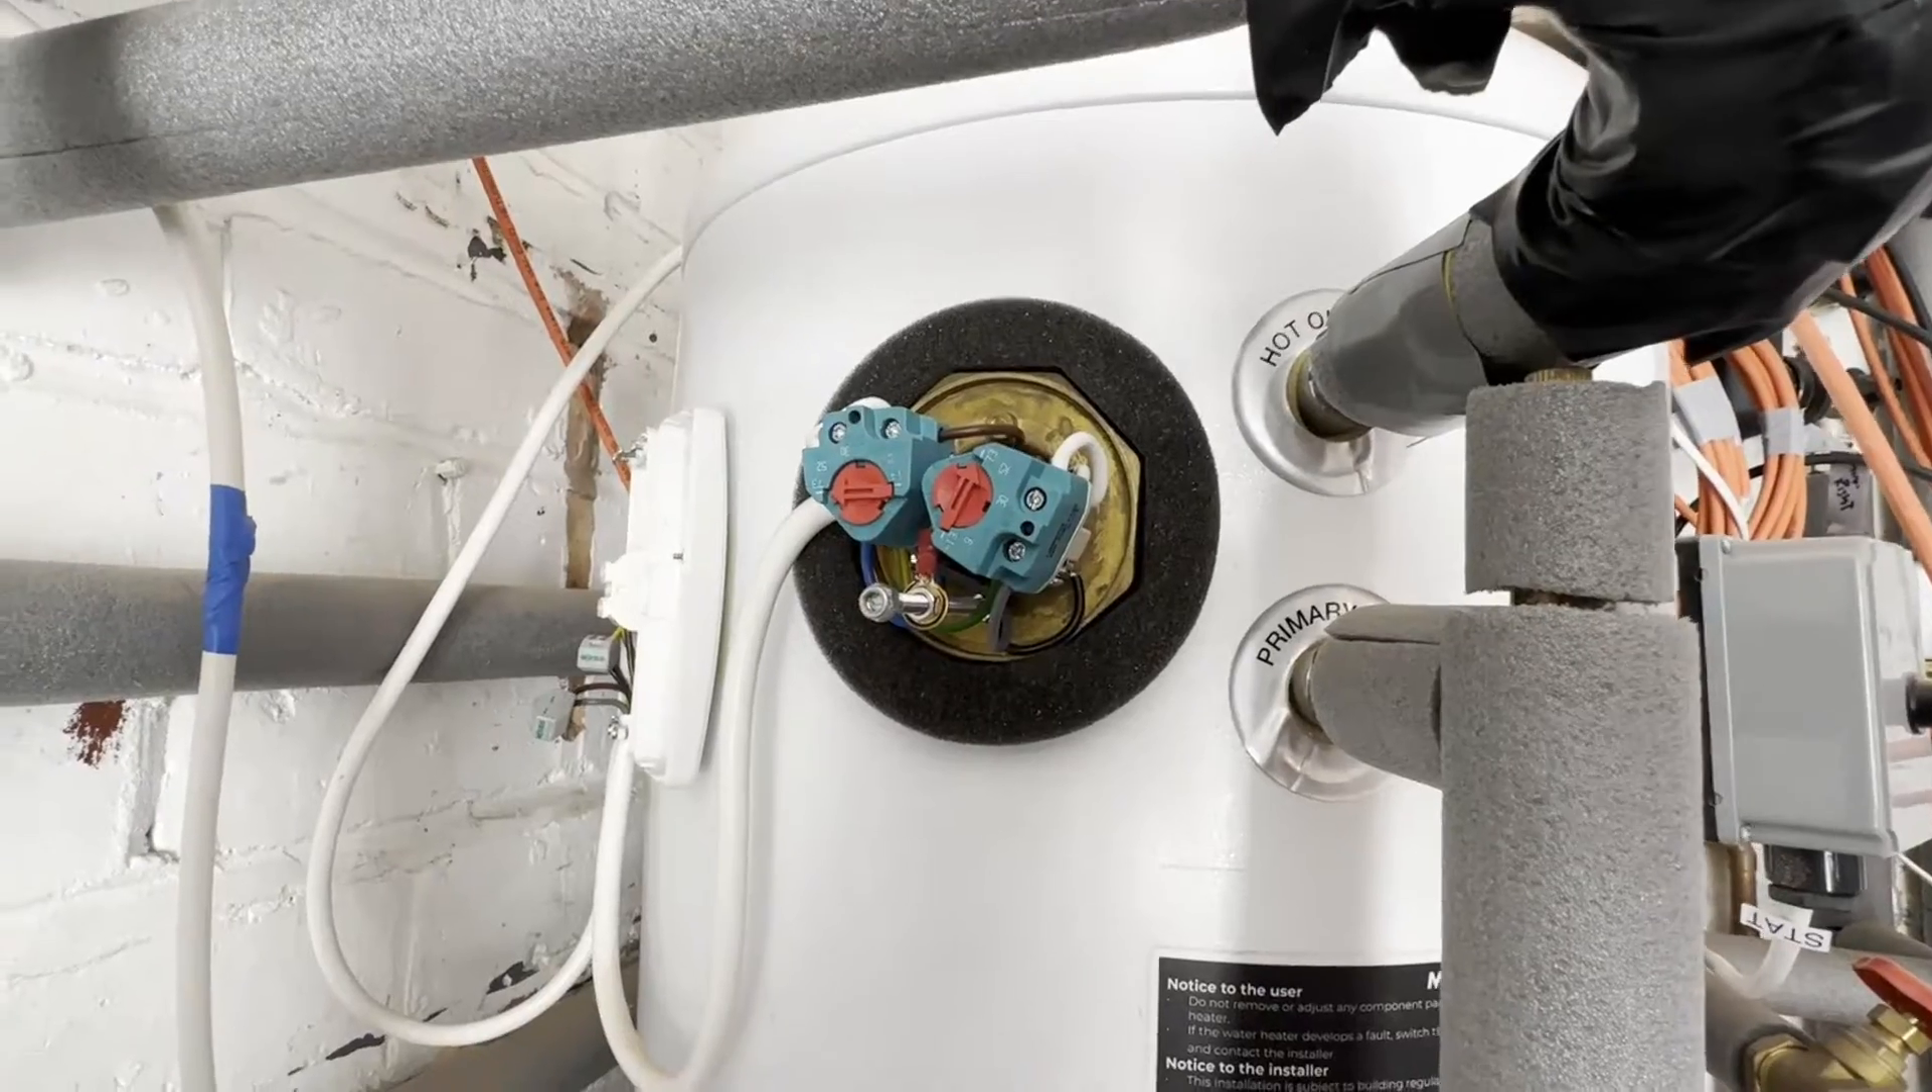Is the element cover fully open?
Yes.